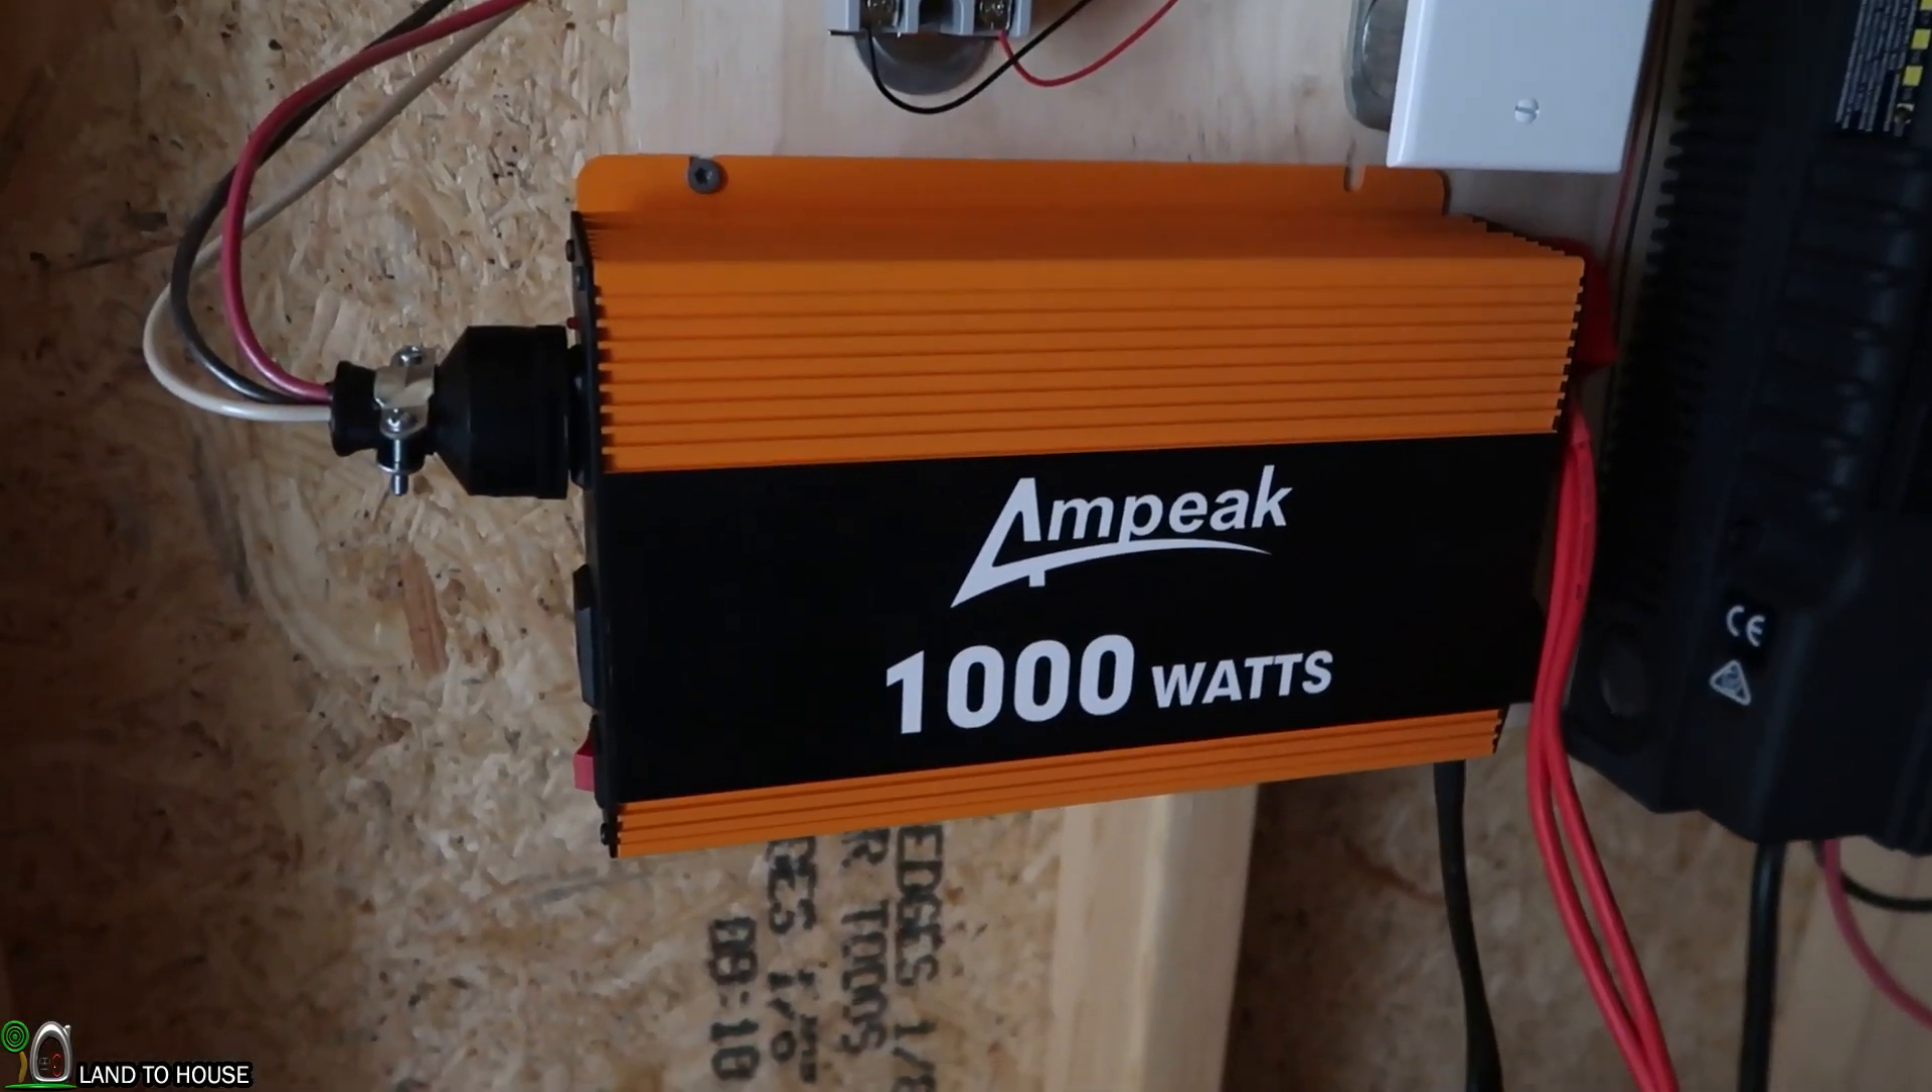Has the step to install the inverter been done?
Yes.